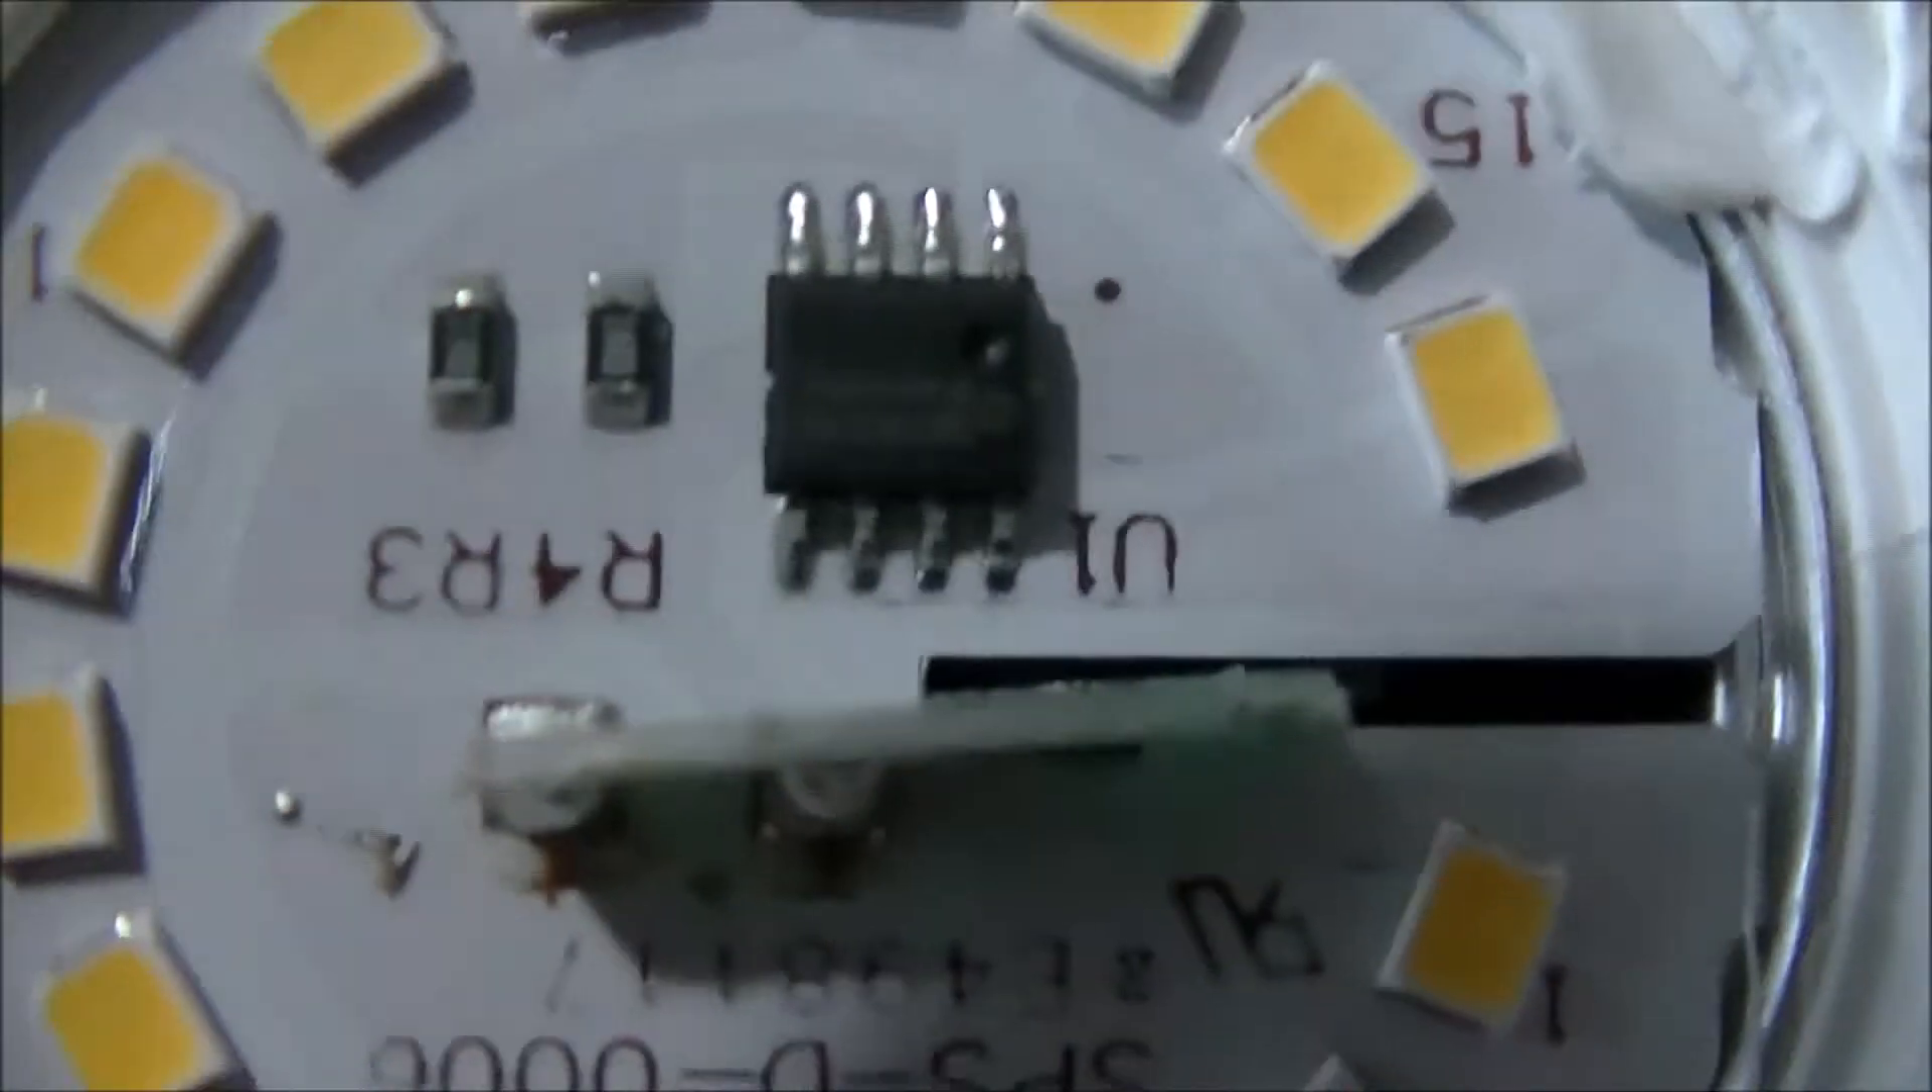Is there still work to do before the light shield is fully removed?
No.